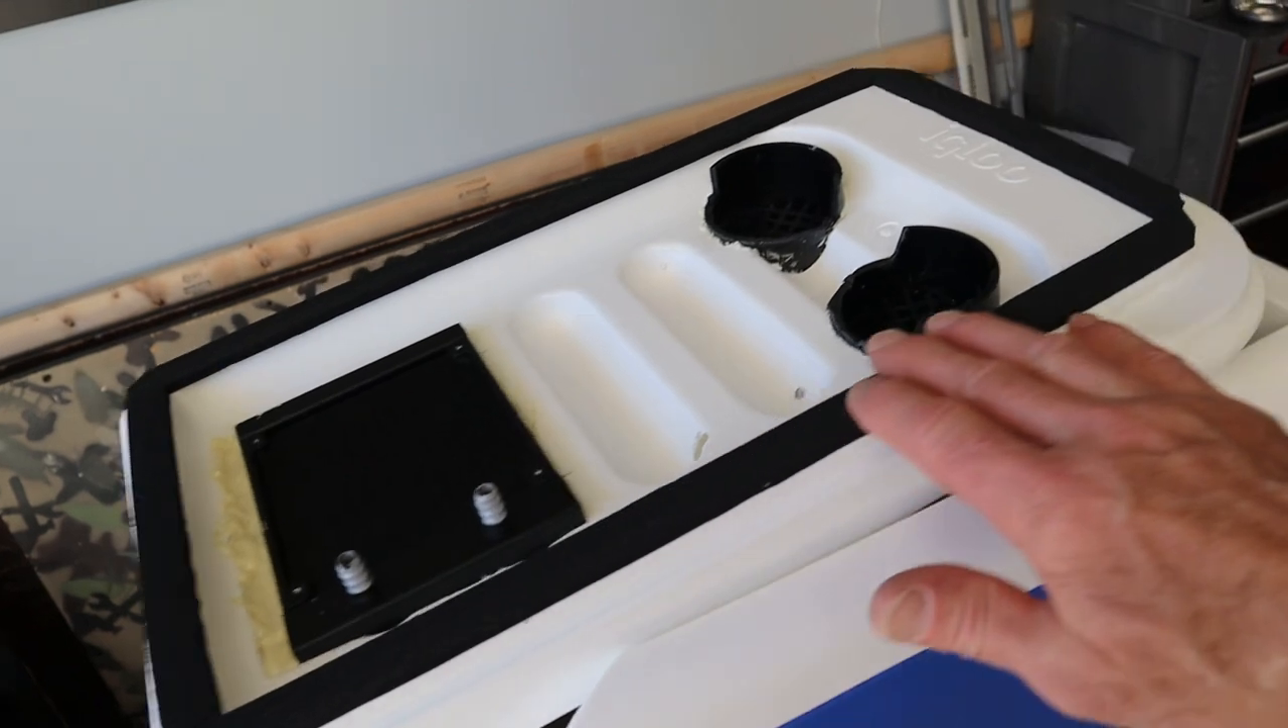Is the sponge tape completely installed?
Yes.